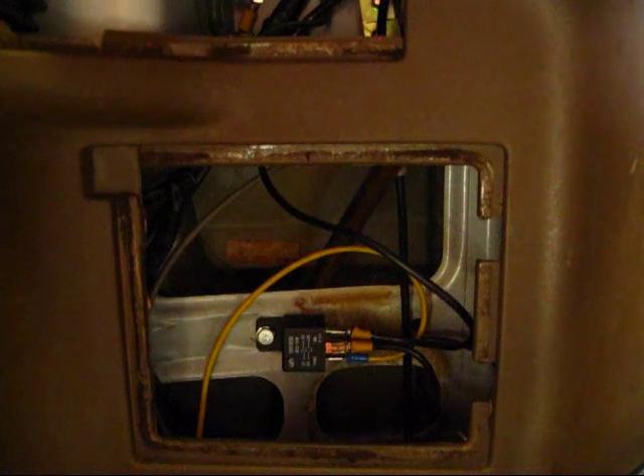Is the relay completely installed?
Yes.